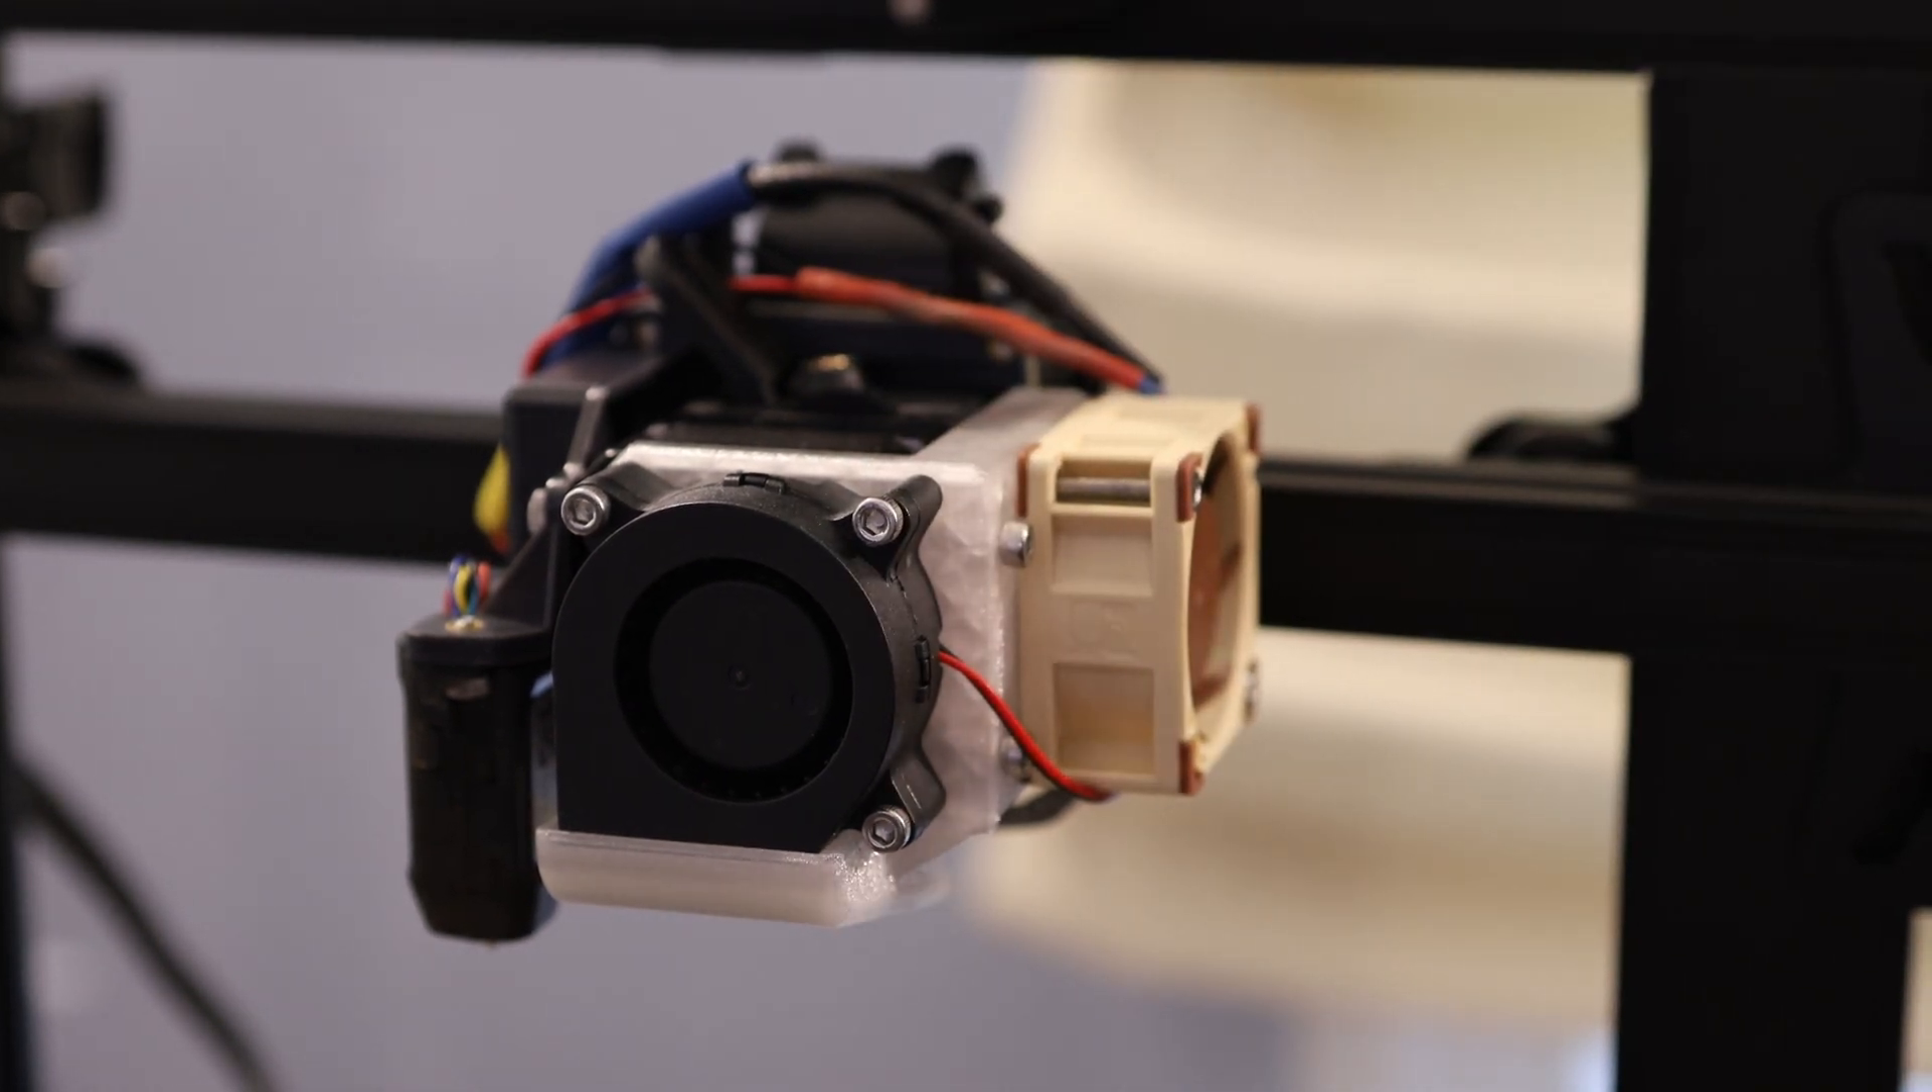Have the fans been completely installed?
Yes.